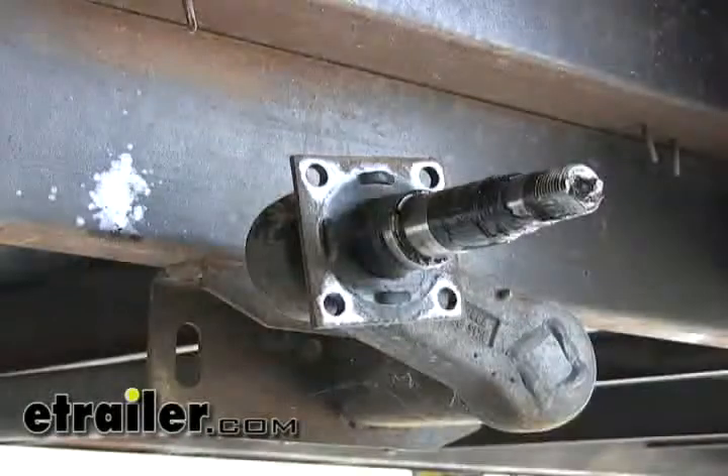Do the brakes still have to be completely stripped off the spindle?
No.